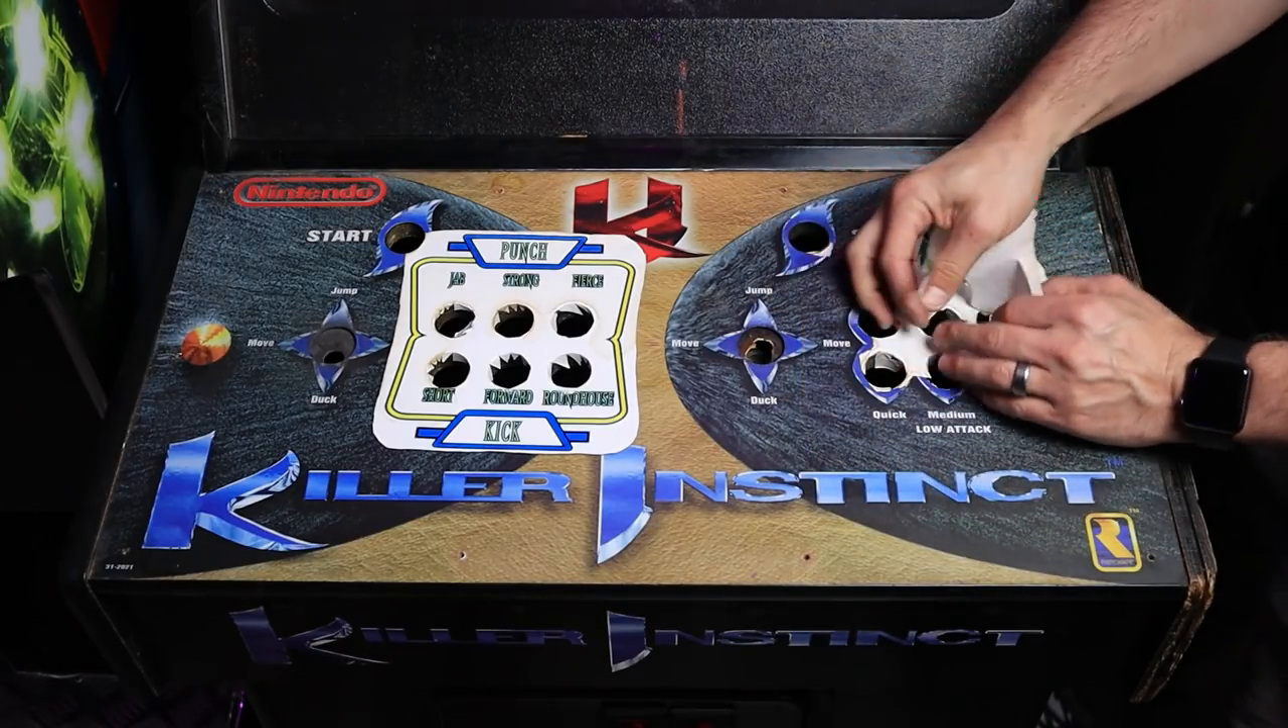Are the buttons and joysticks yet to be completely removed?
No.